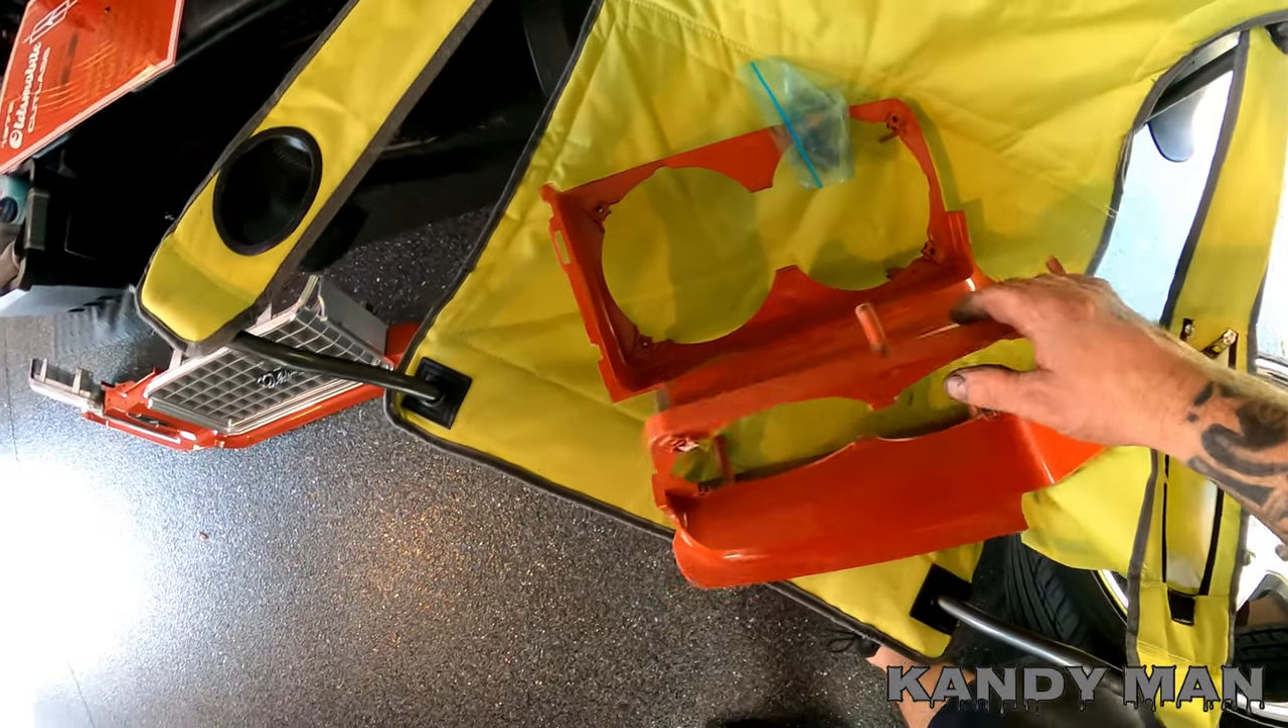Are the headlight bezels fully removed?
Yes.